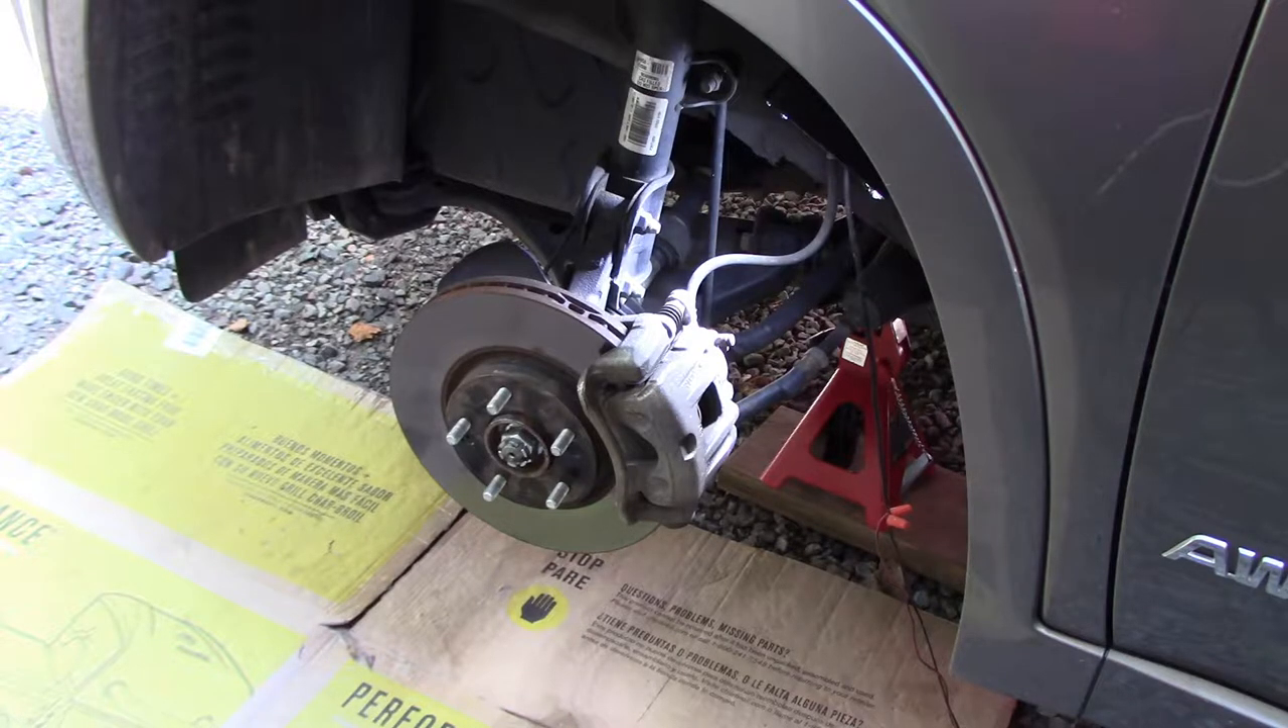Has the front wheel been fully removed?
Yes.